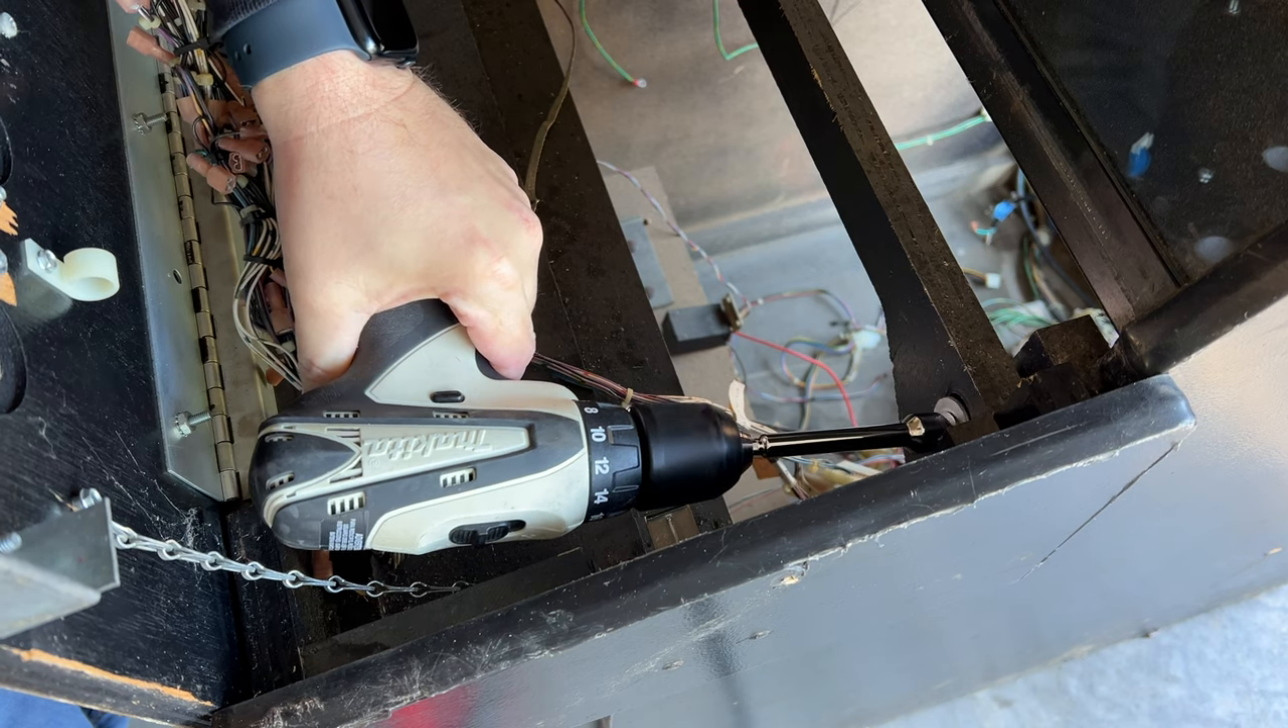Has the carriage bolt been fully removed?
No.